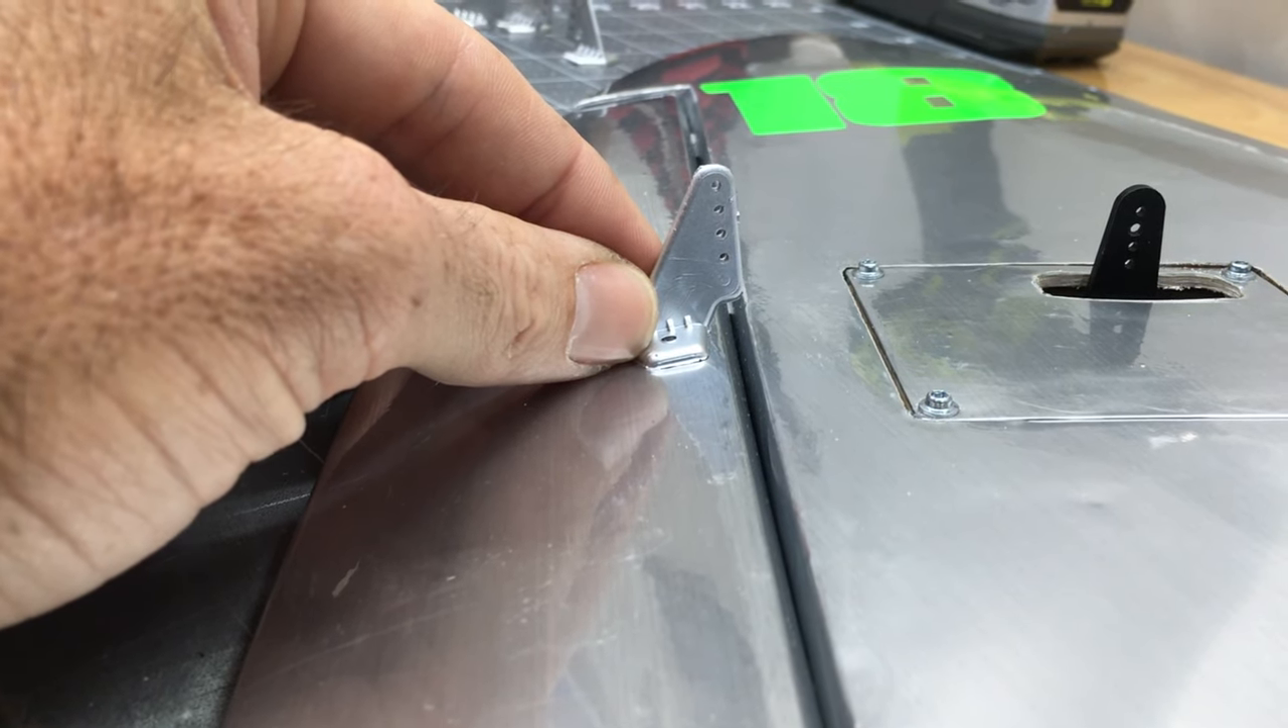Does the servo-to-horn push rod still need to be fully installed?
Yes.